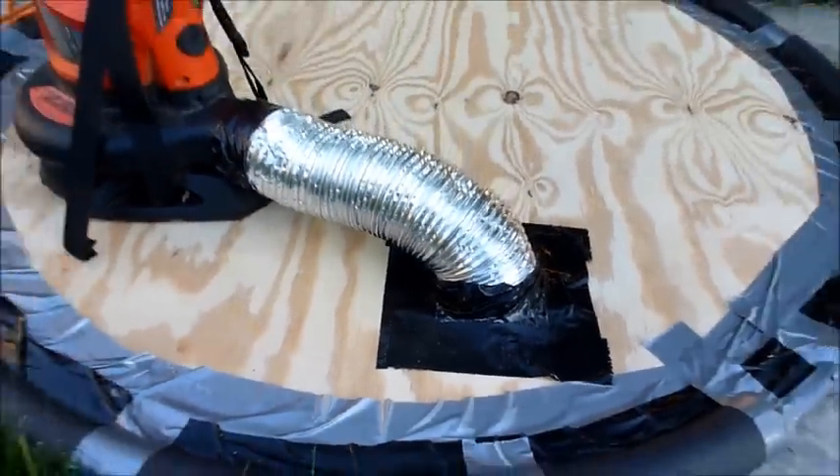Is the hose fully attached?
Yes.